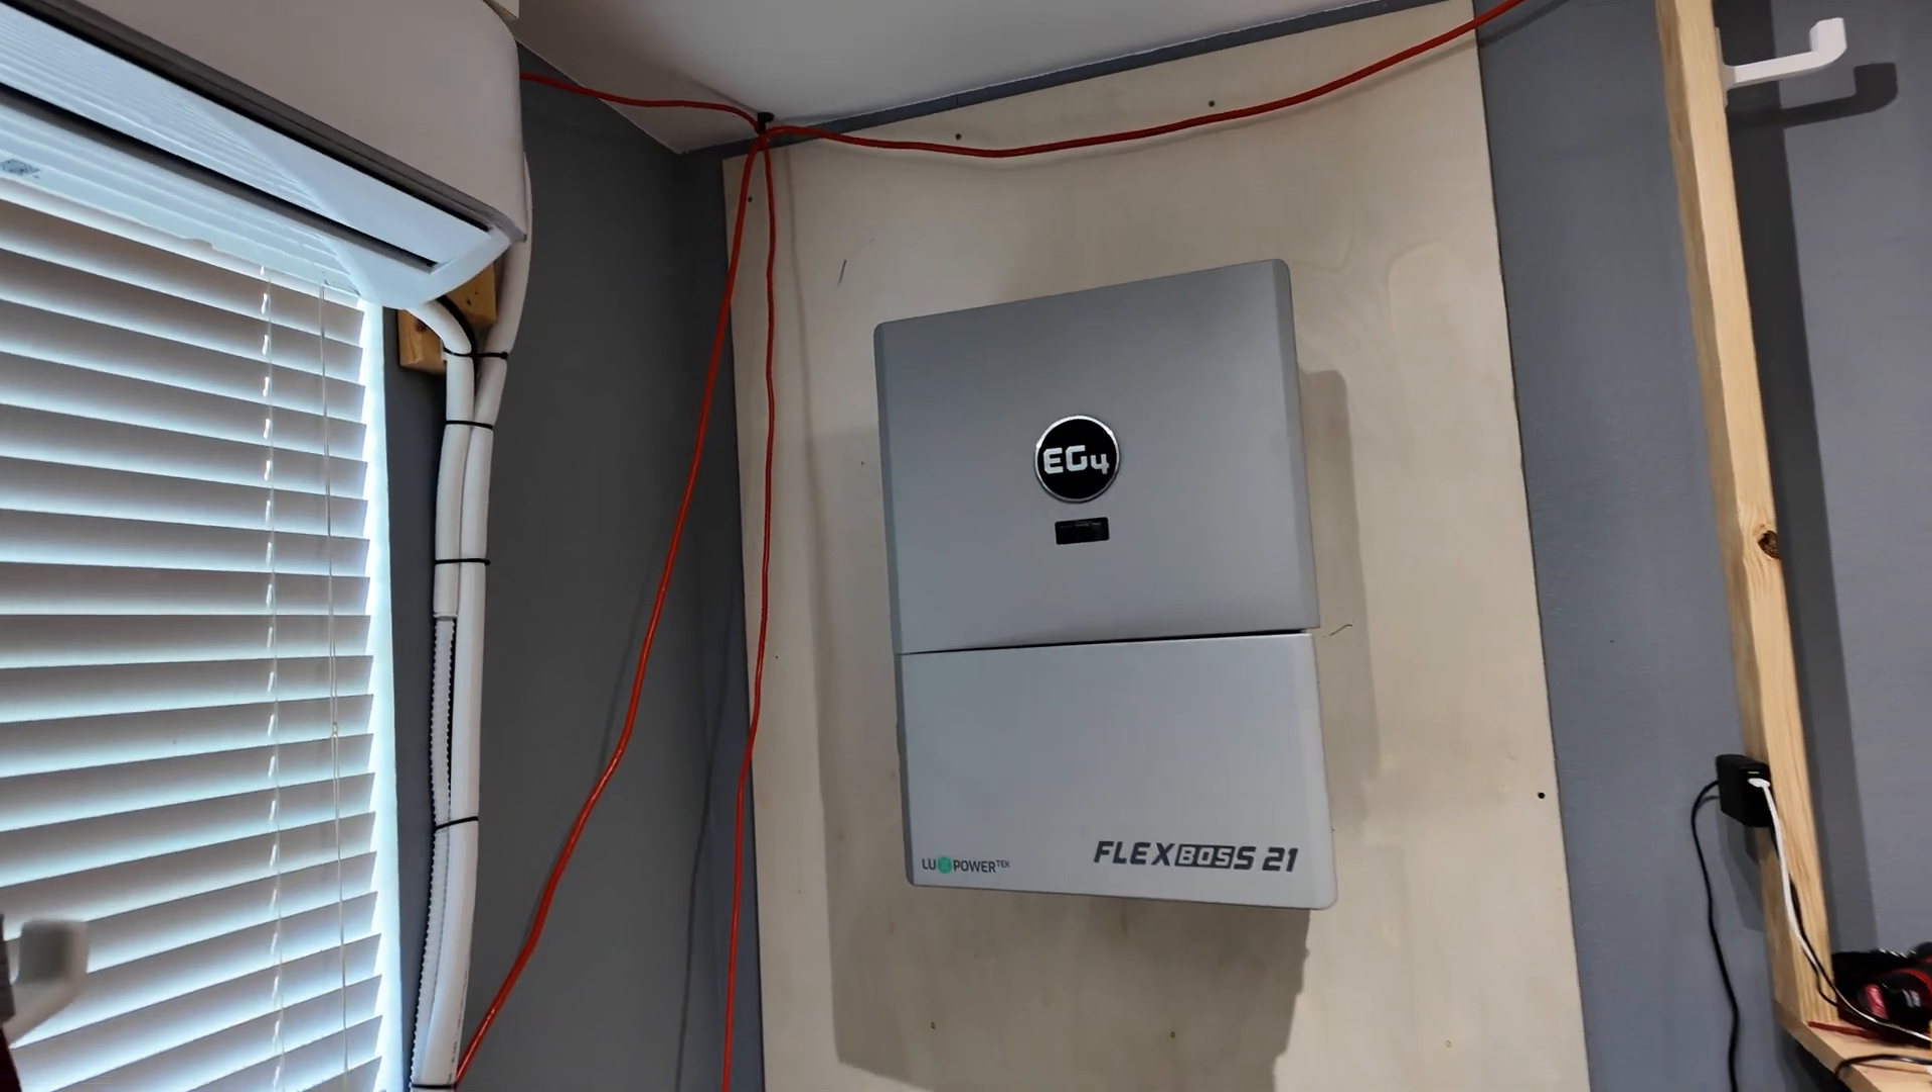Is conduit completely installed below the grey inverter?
No.